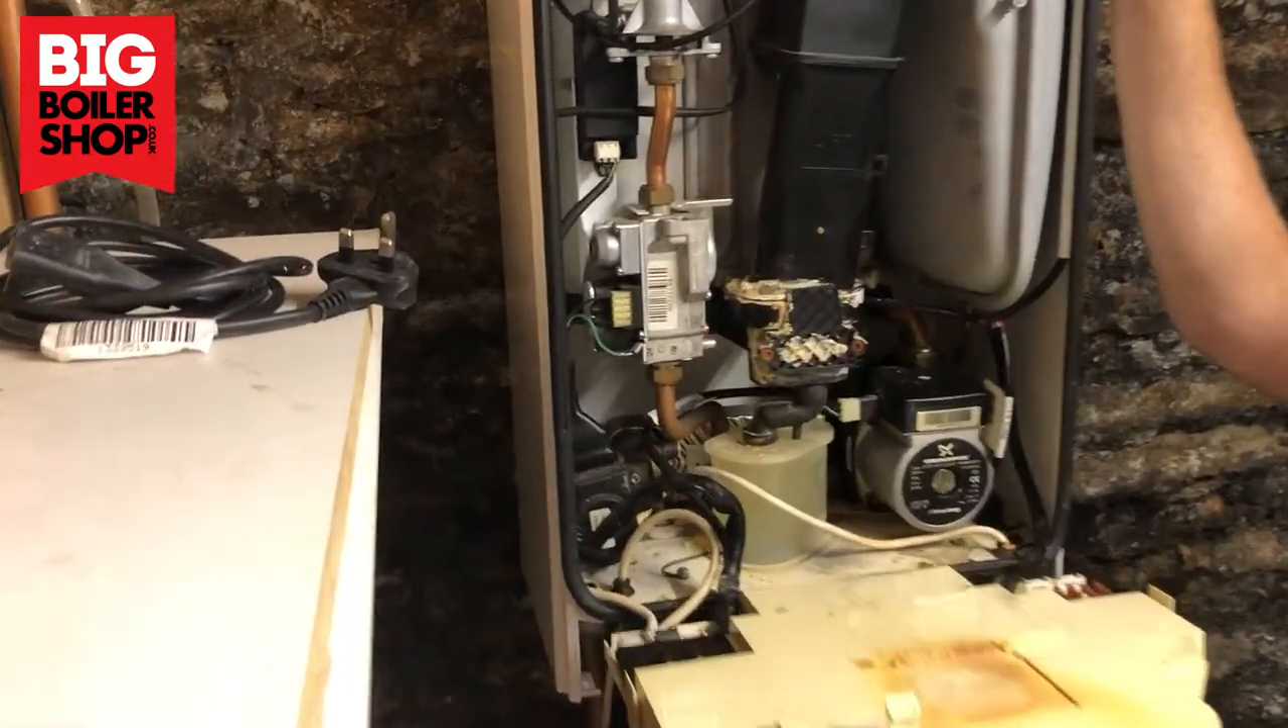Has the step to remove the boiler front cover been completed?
Yes.